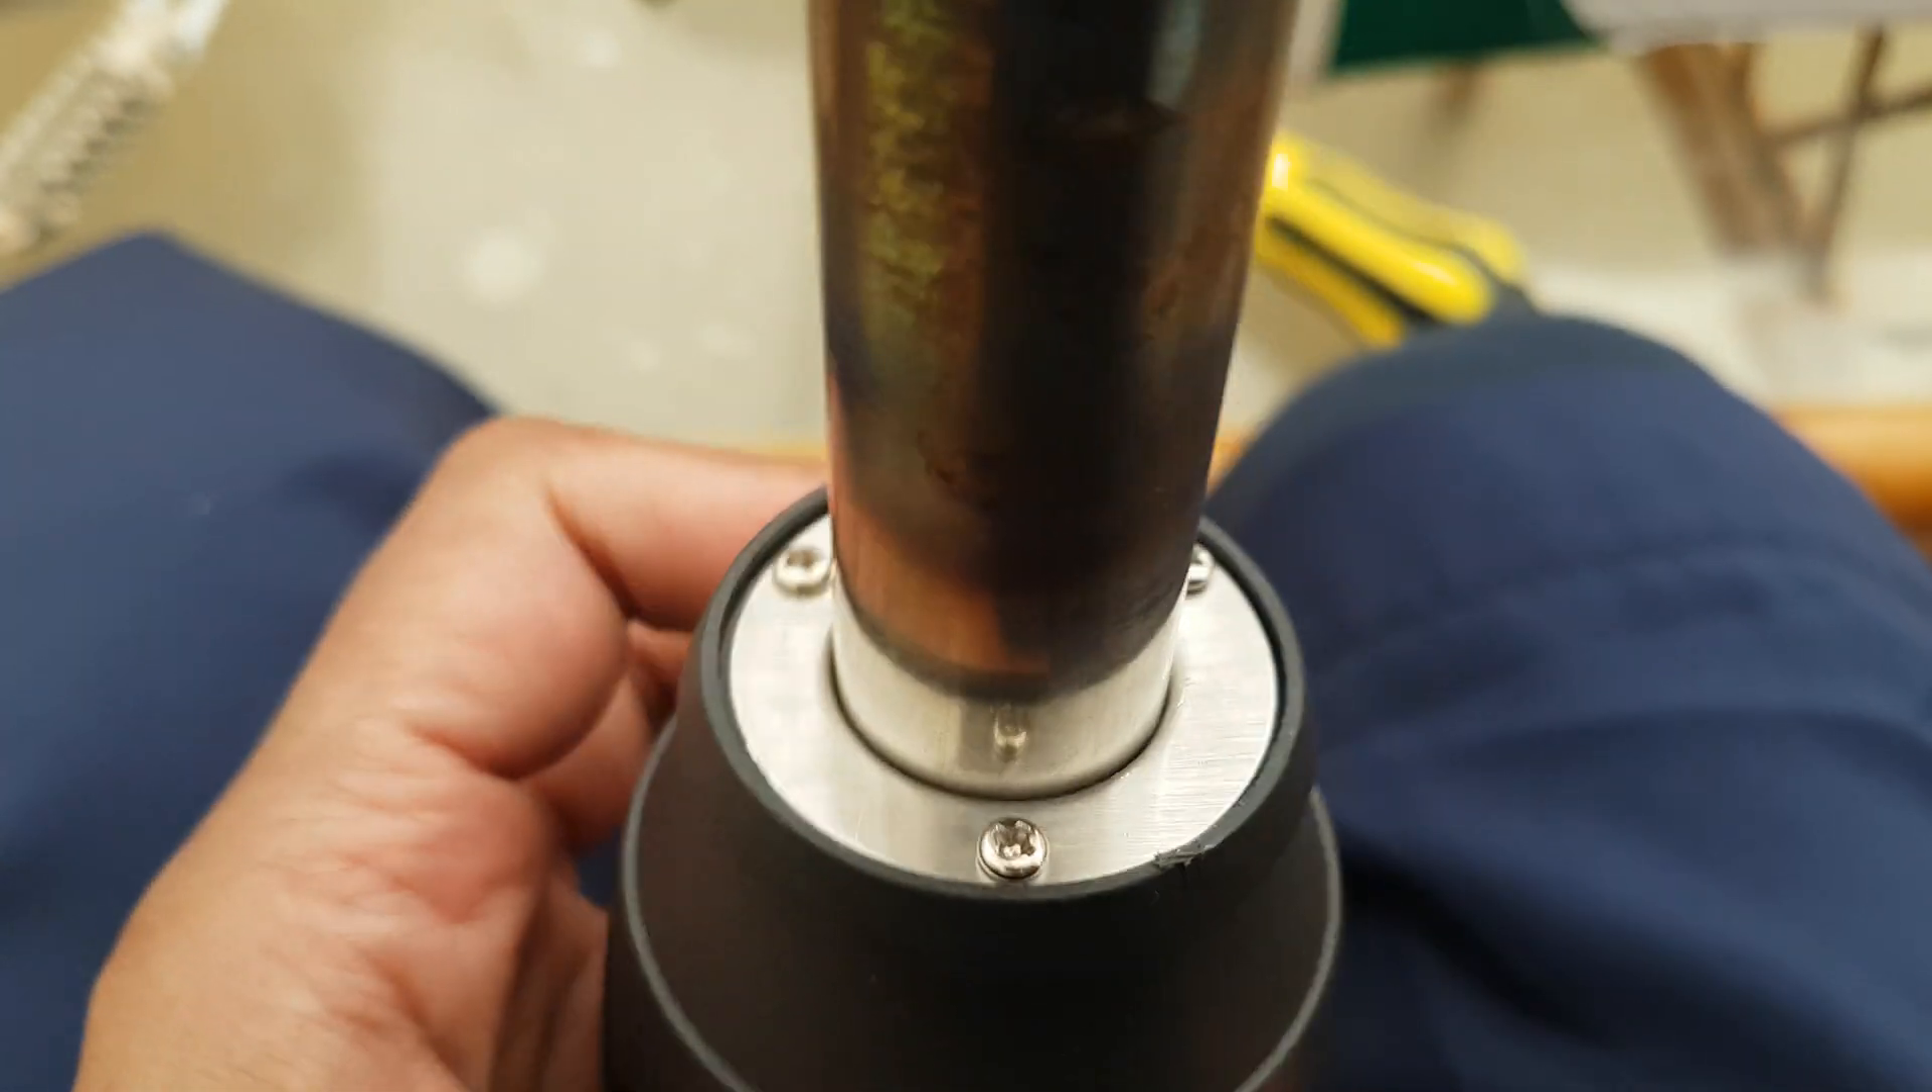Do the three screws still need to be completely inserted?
No.